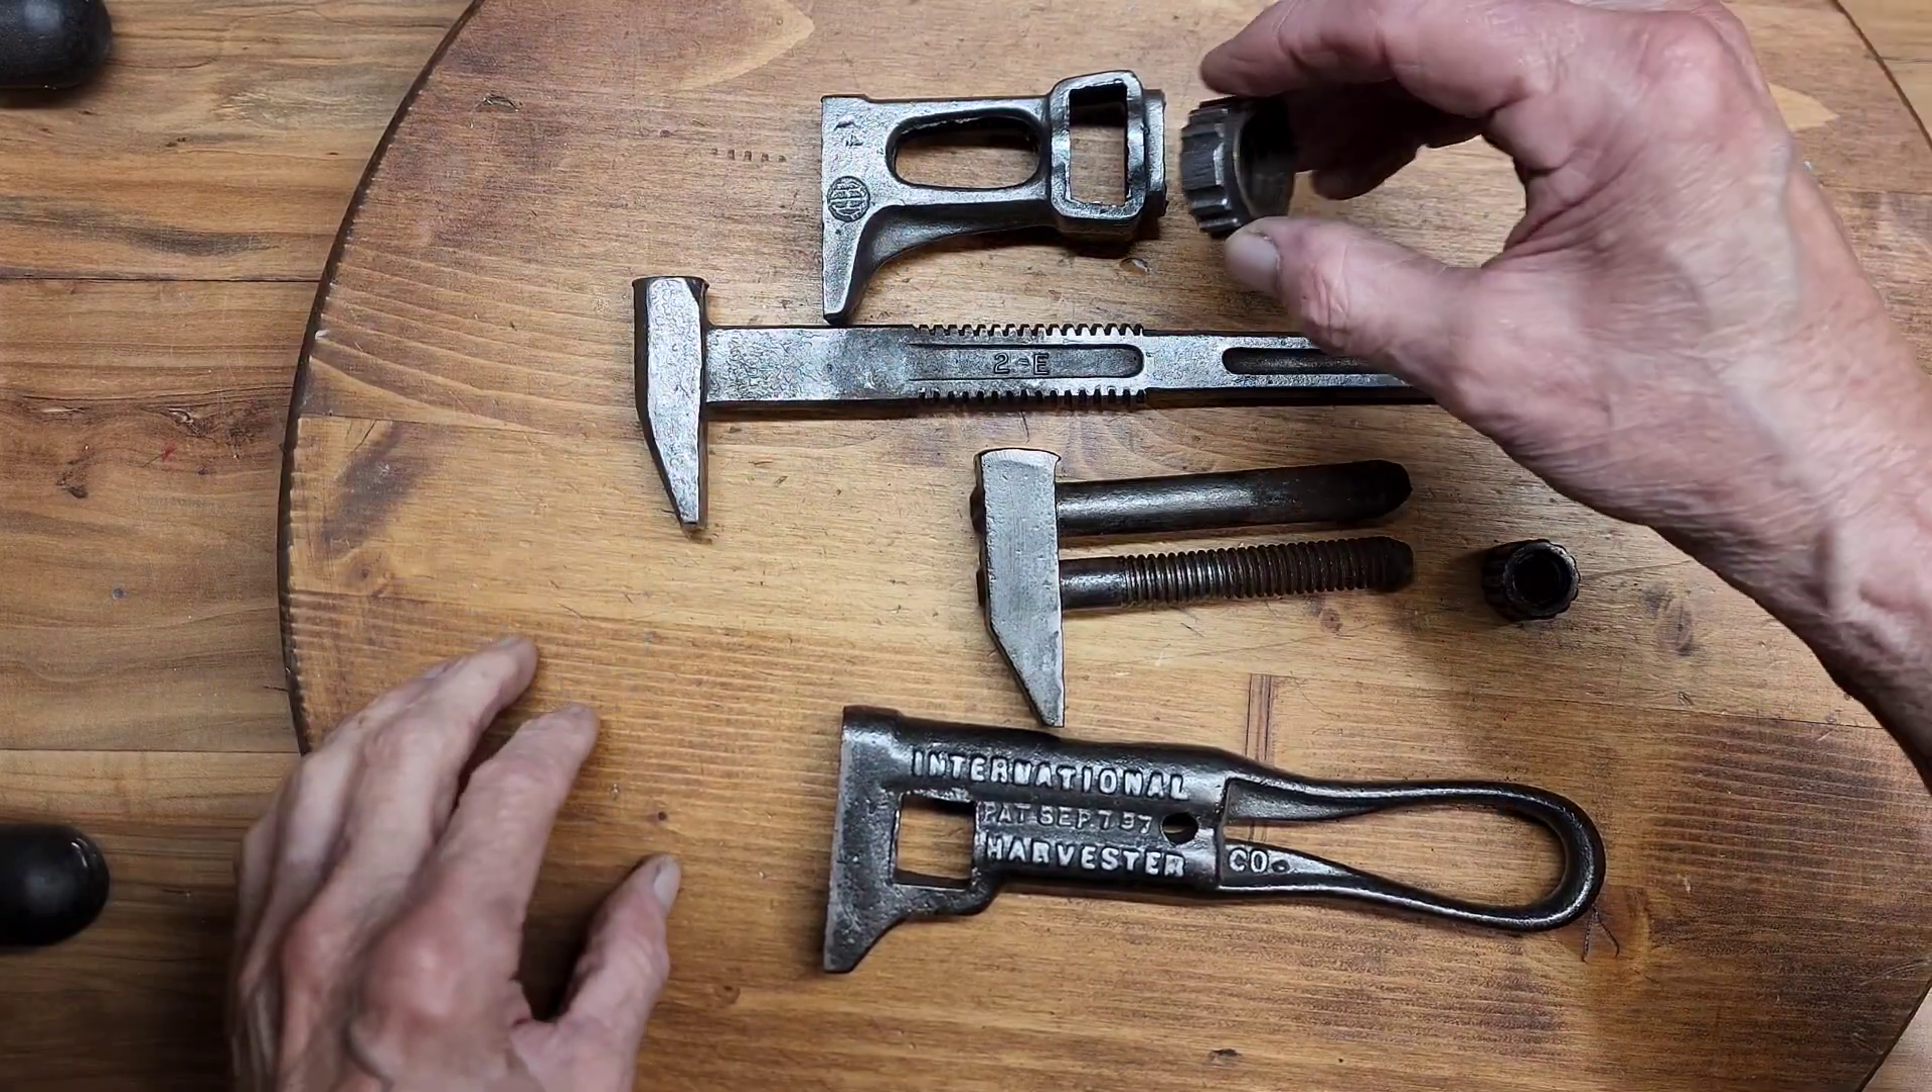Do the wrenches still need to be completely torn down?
No.